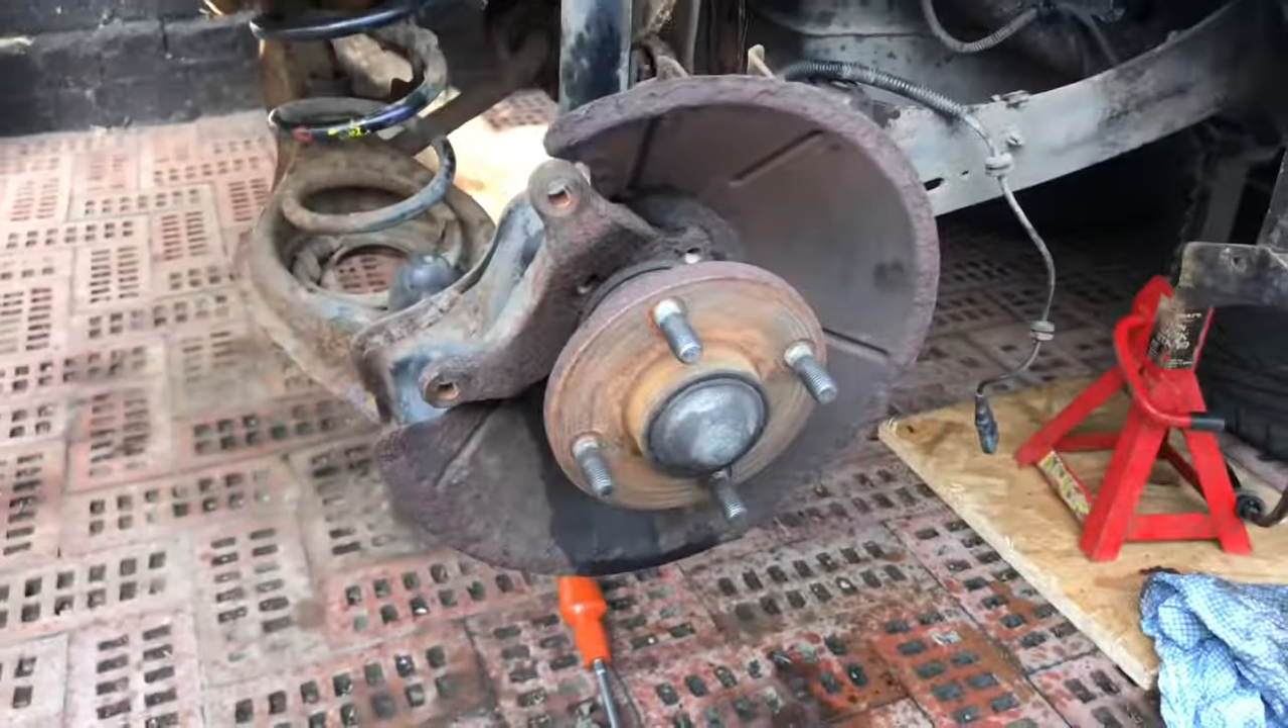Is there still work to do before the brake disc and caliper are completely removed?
No.